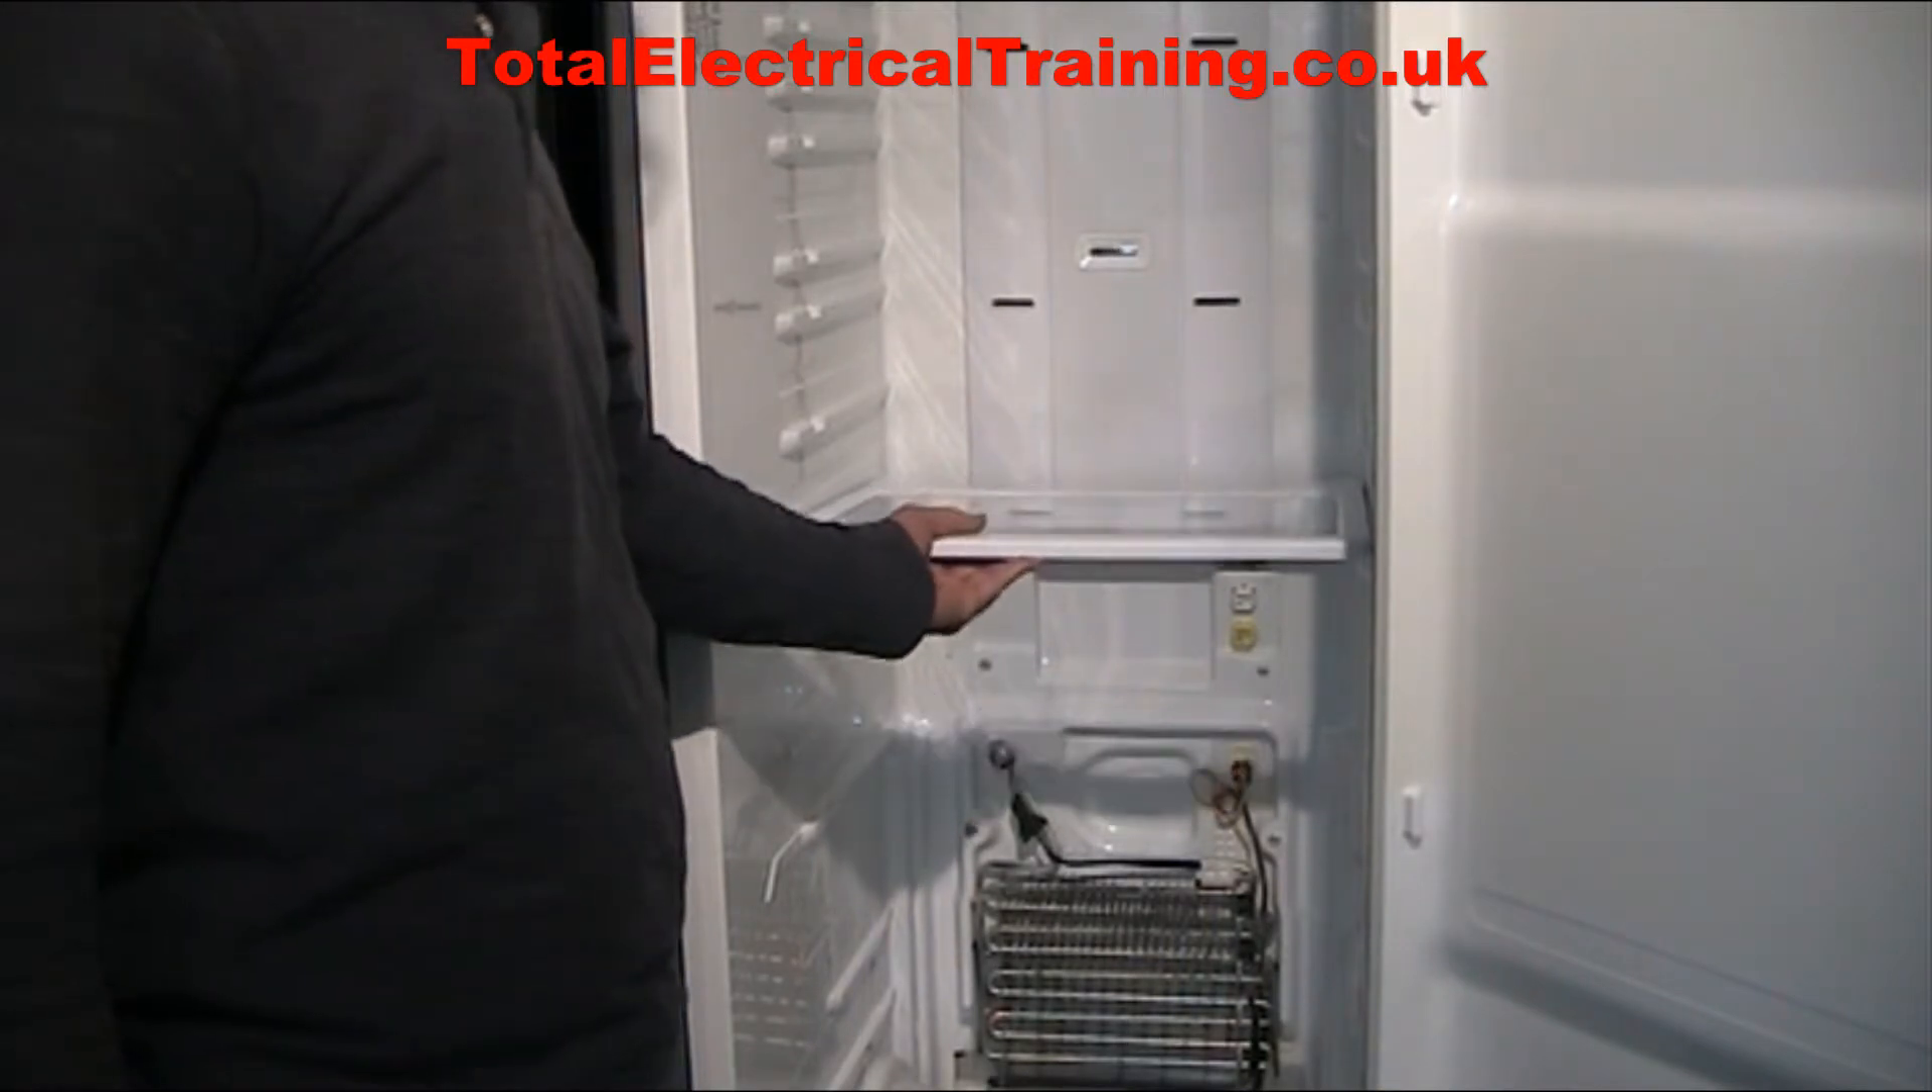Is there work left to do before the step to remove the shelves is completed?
Yes.